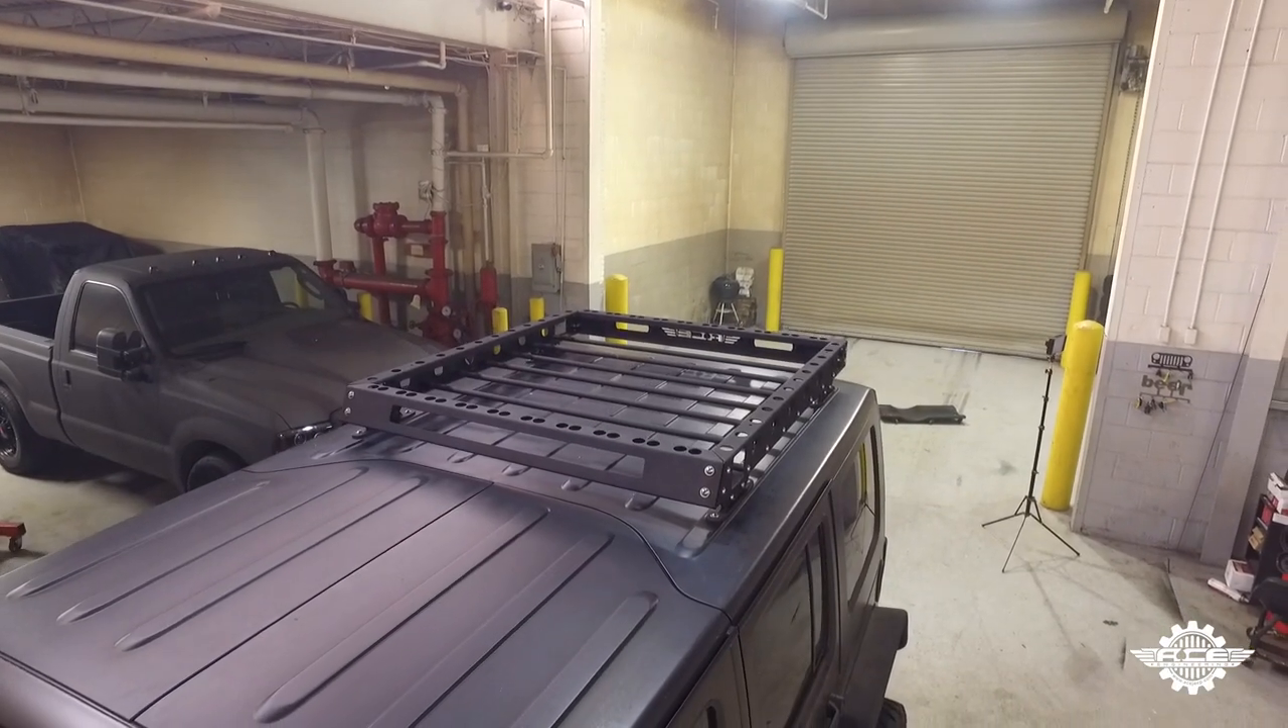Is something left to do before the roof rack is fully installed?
No.